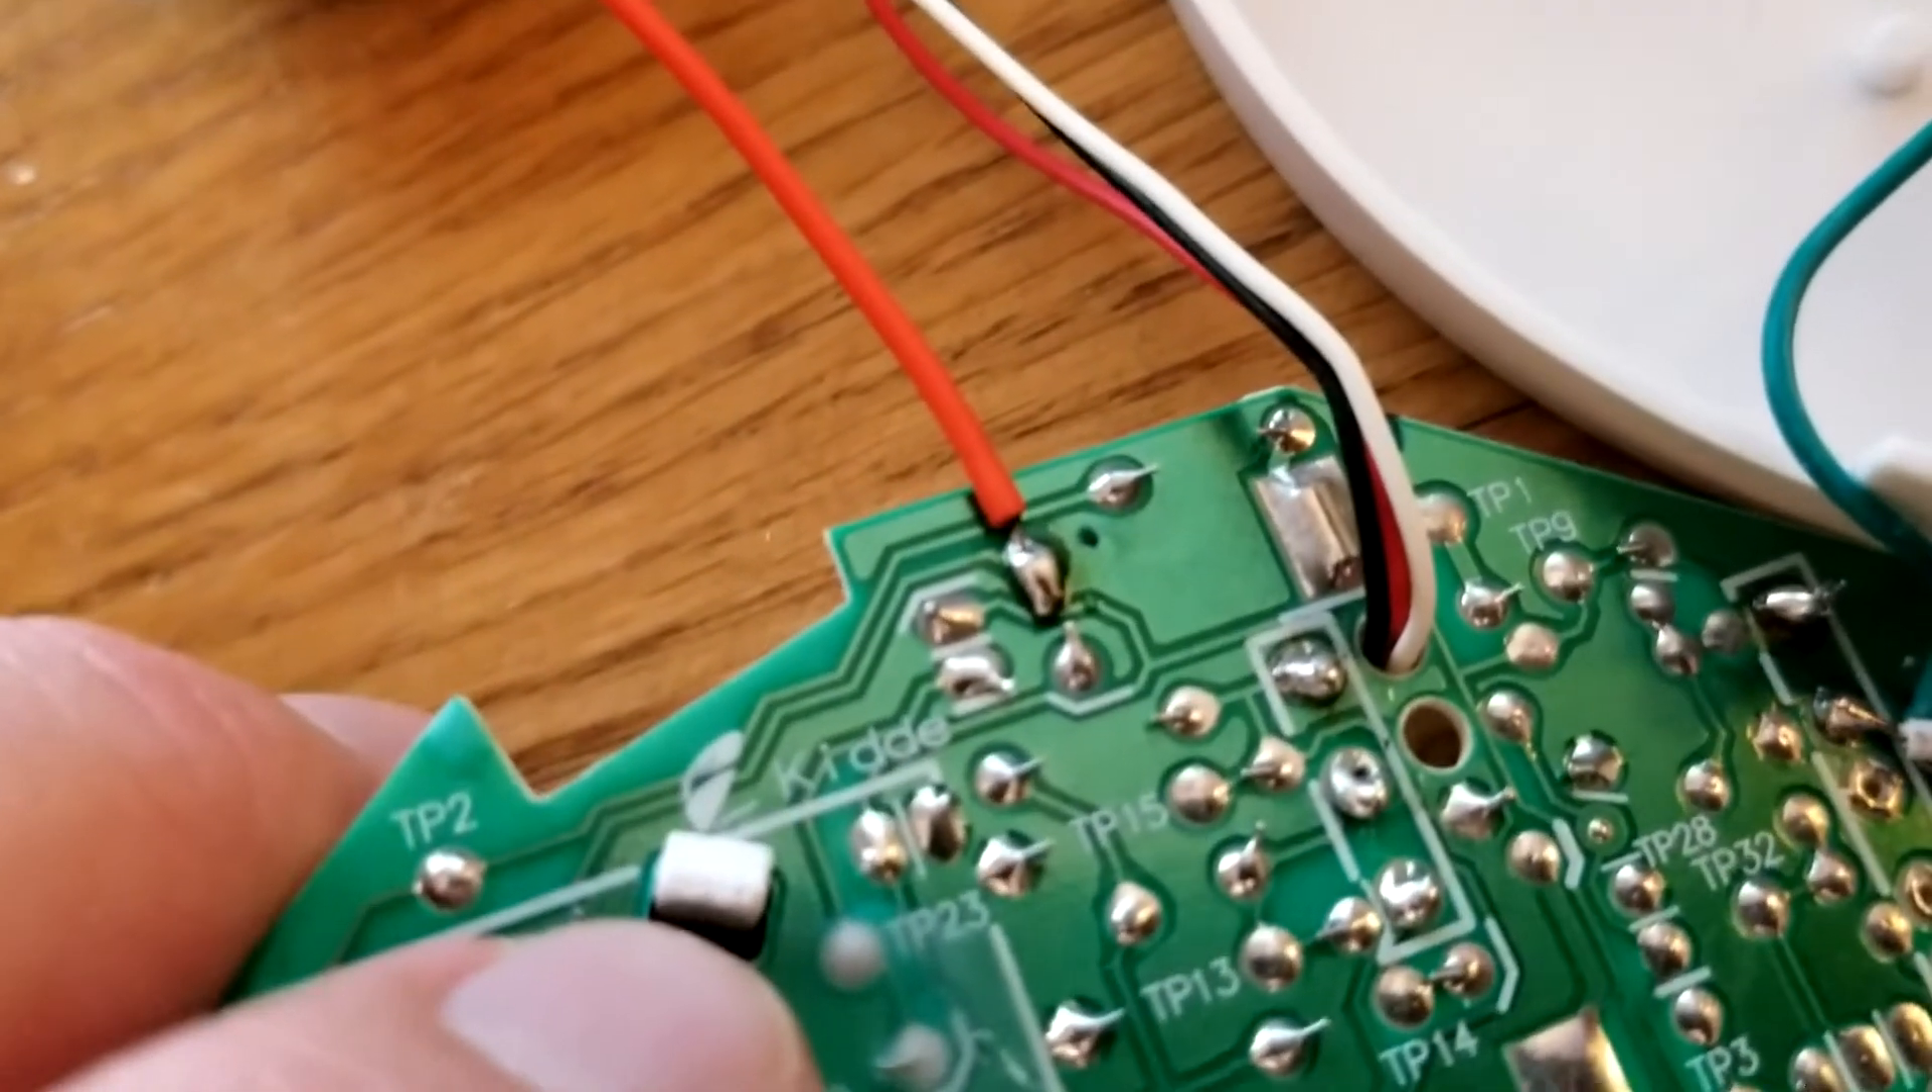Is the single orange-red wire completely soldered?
Yes.